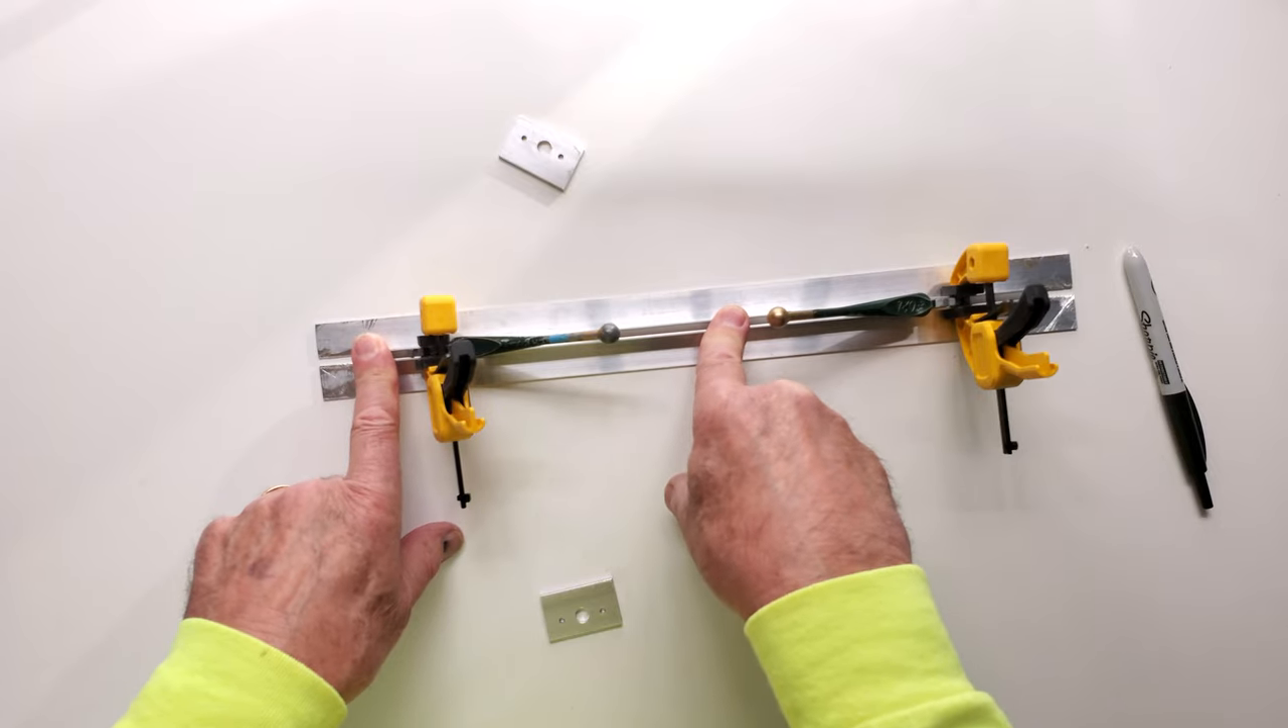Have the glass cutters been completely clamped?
Yes.